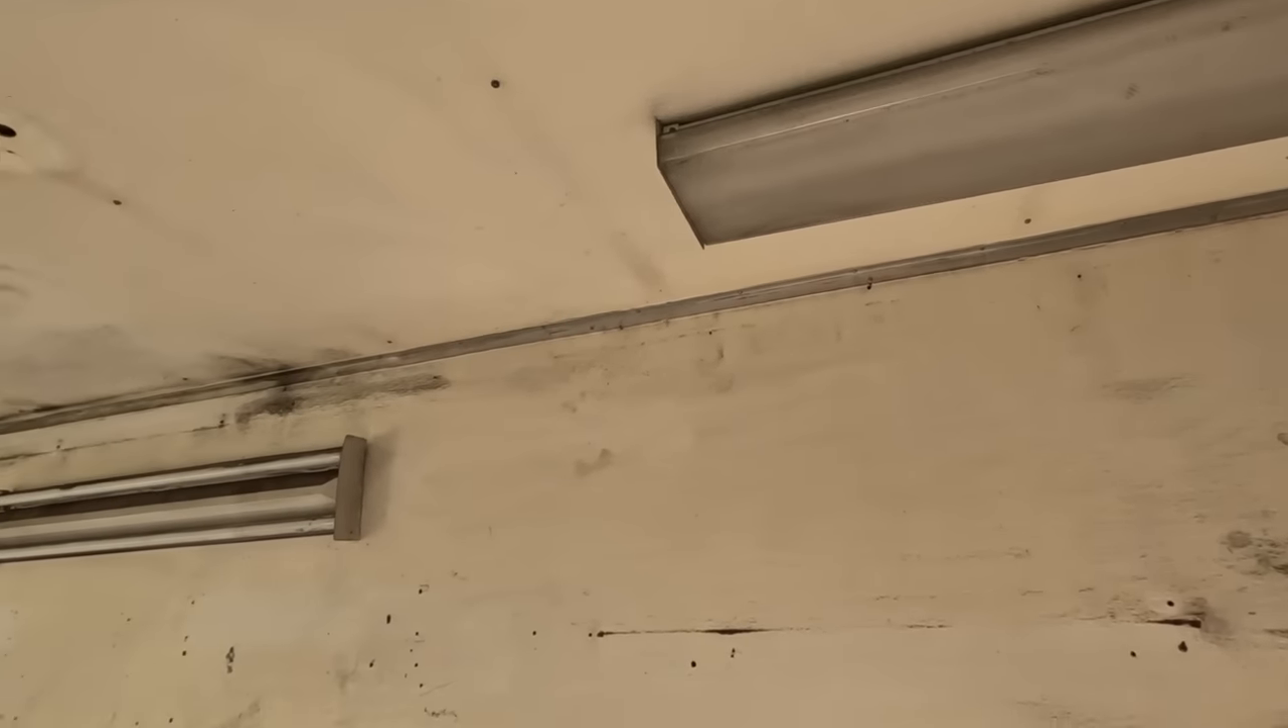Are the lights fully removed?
No.